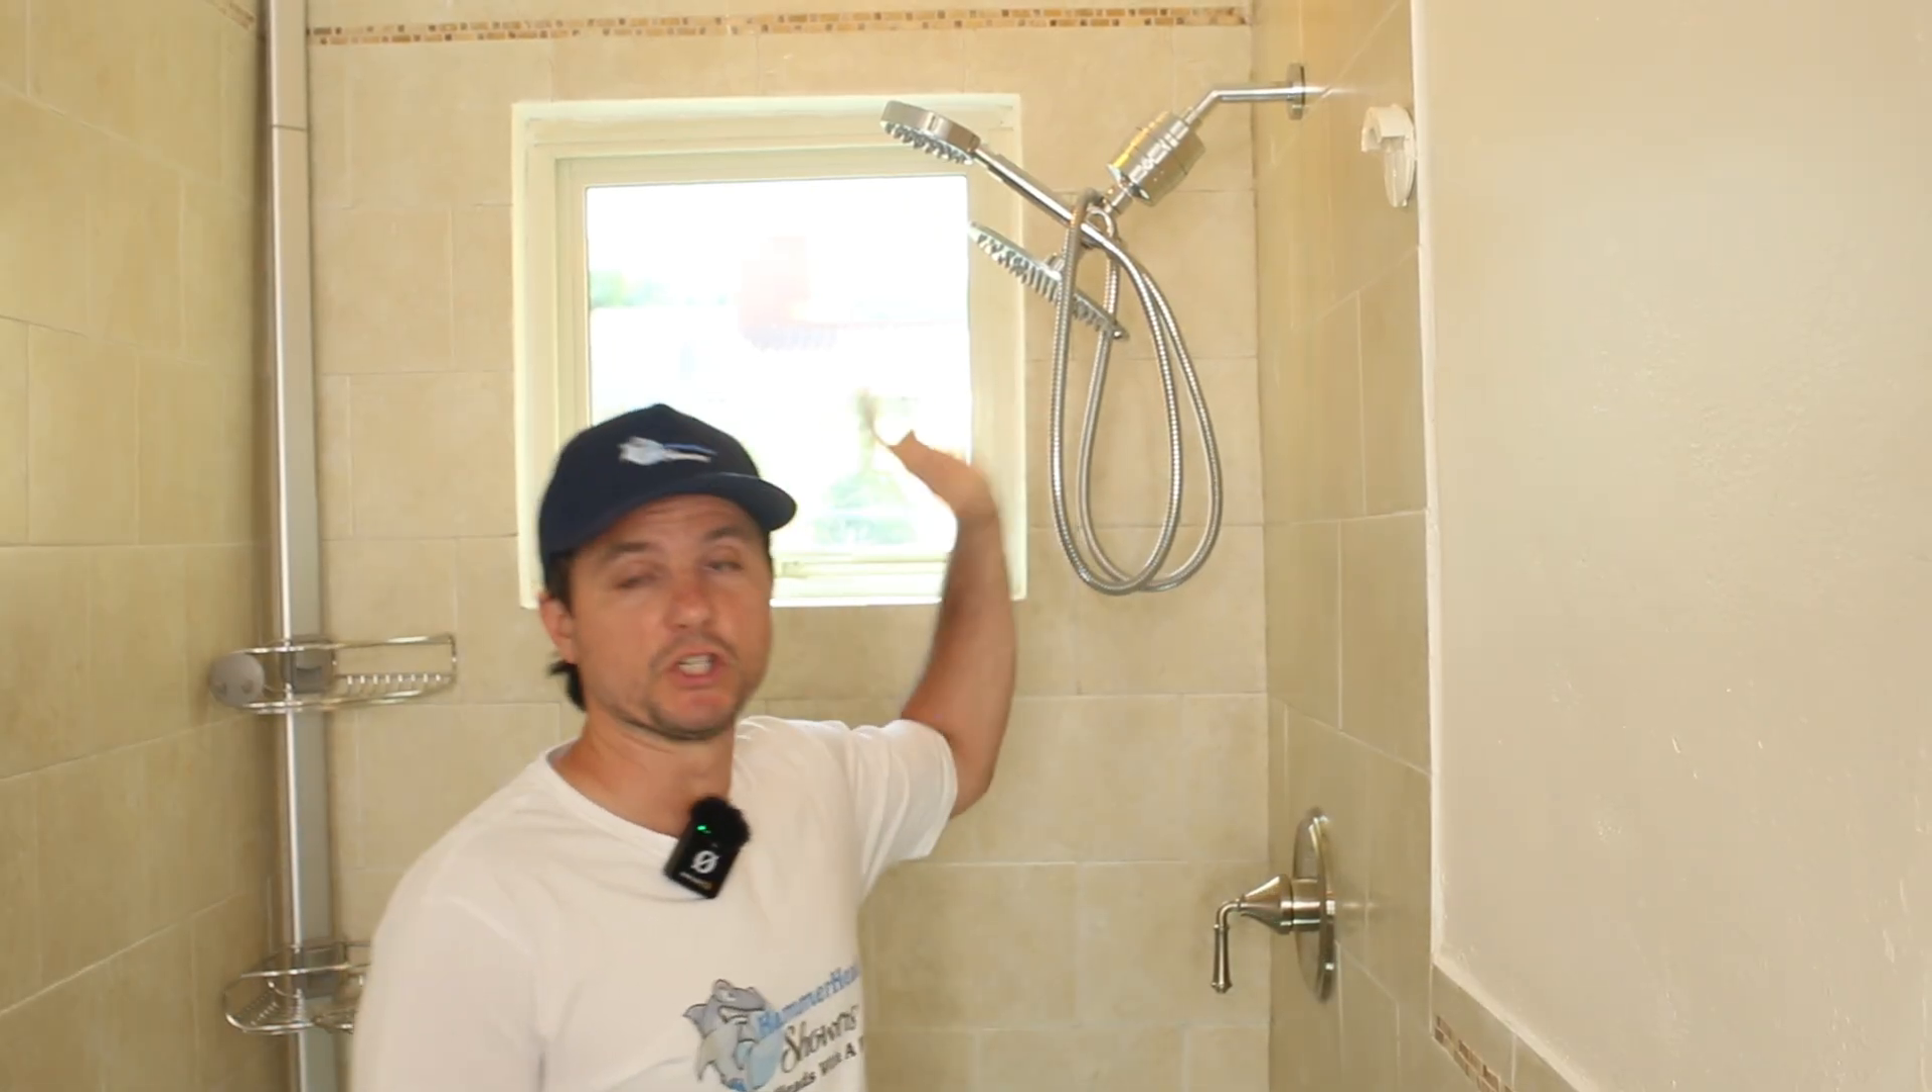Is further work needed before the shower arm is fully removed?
Yes.